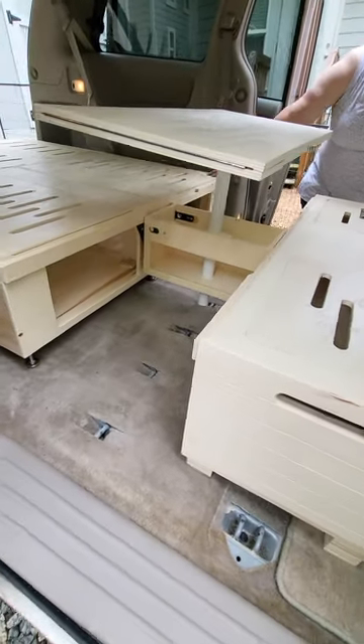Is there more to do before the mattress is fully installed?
Yes.